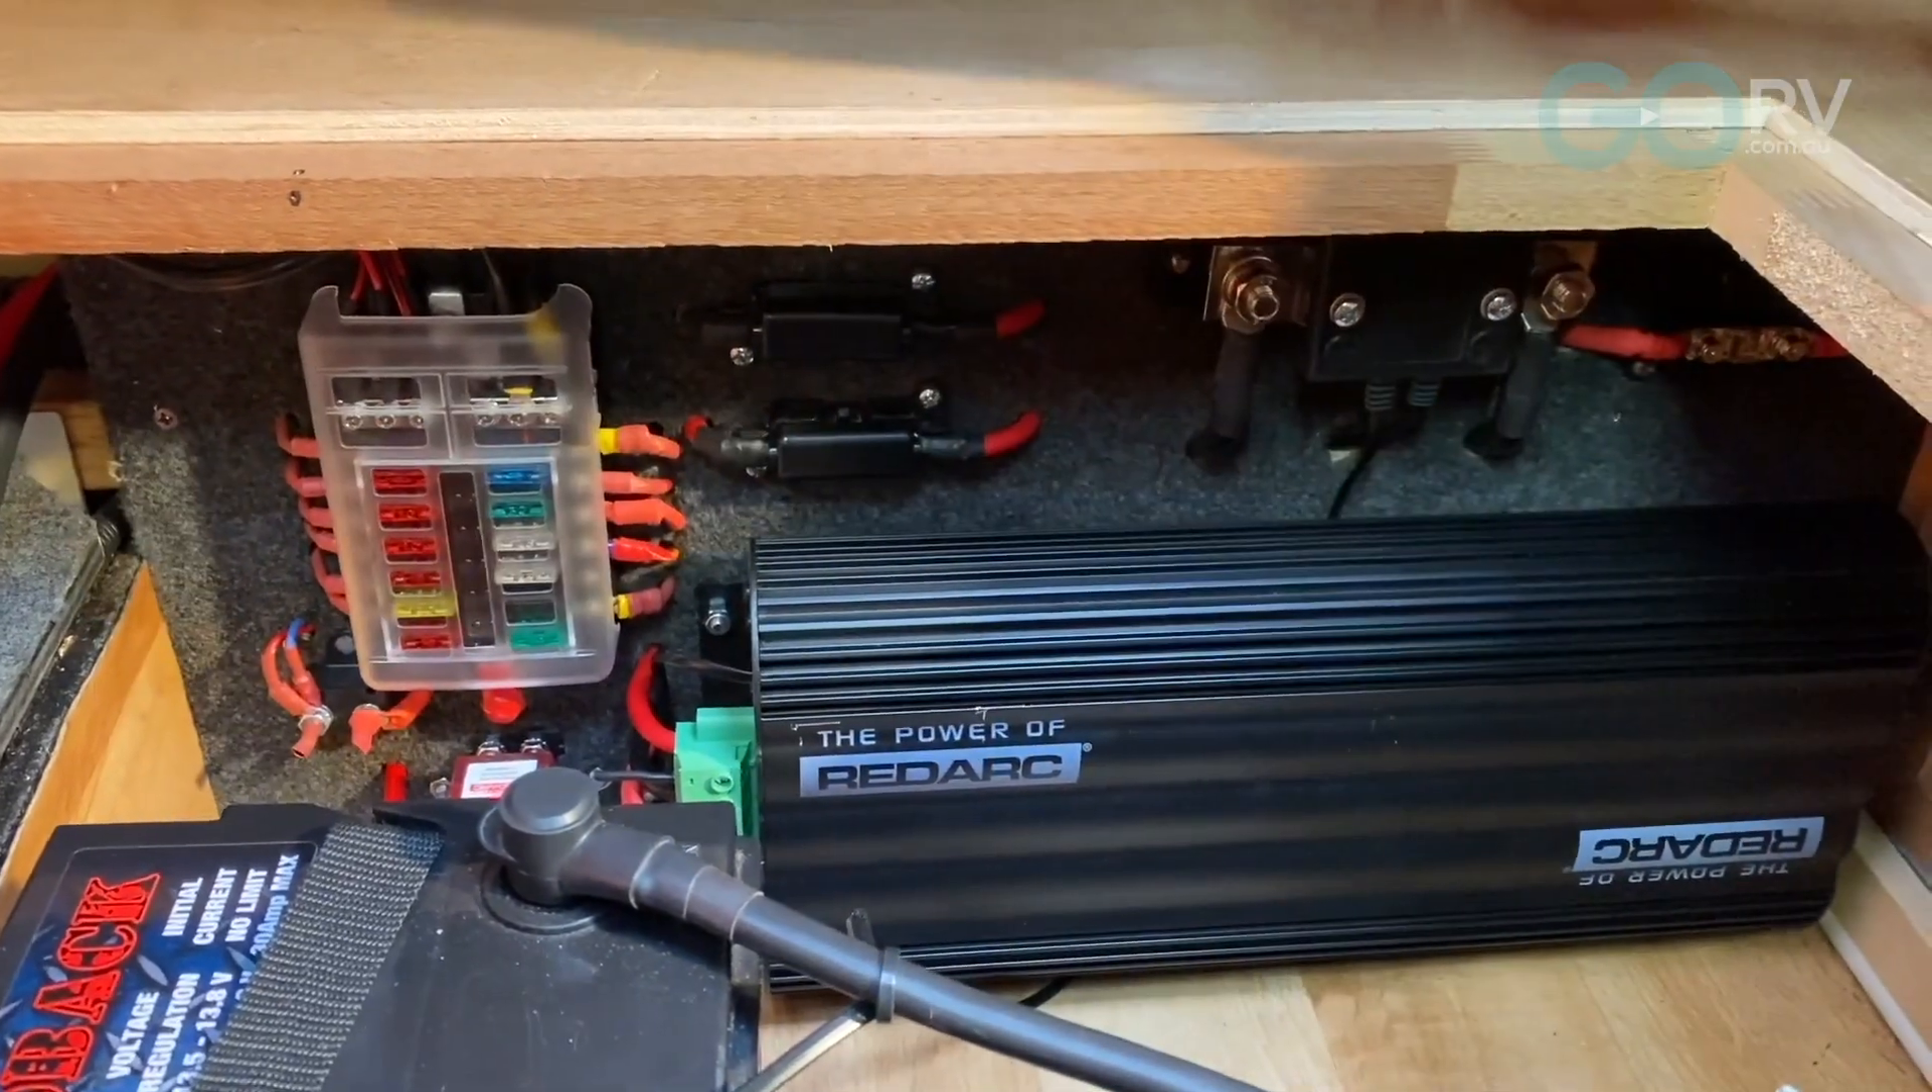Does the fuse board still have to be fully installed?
No.